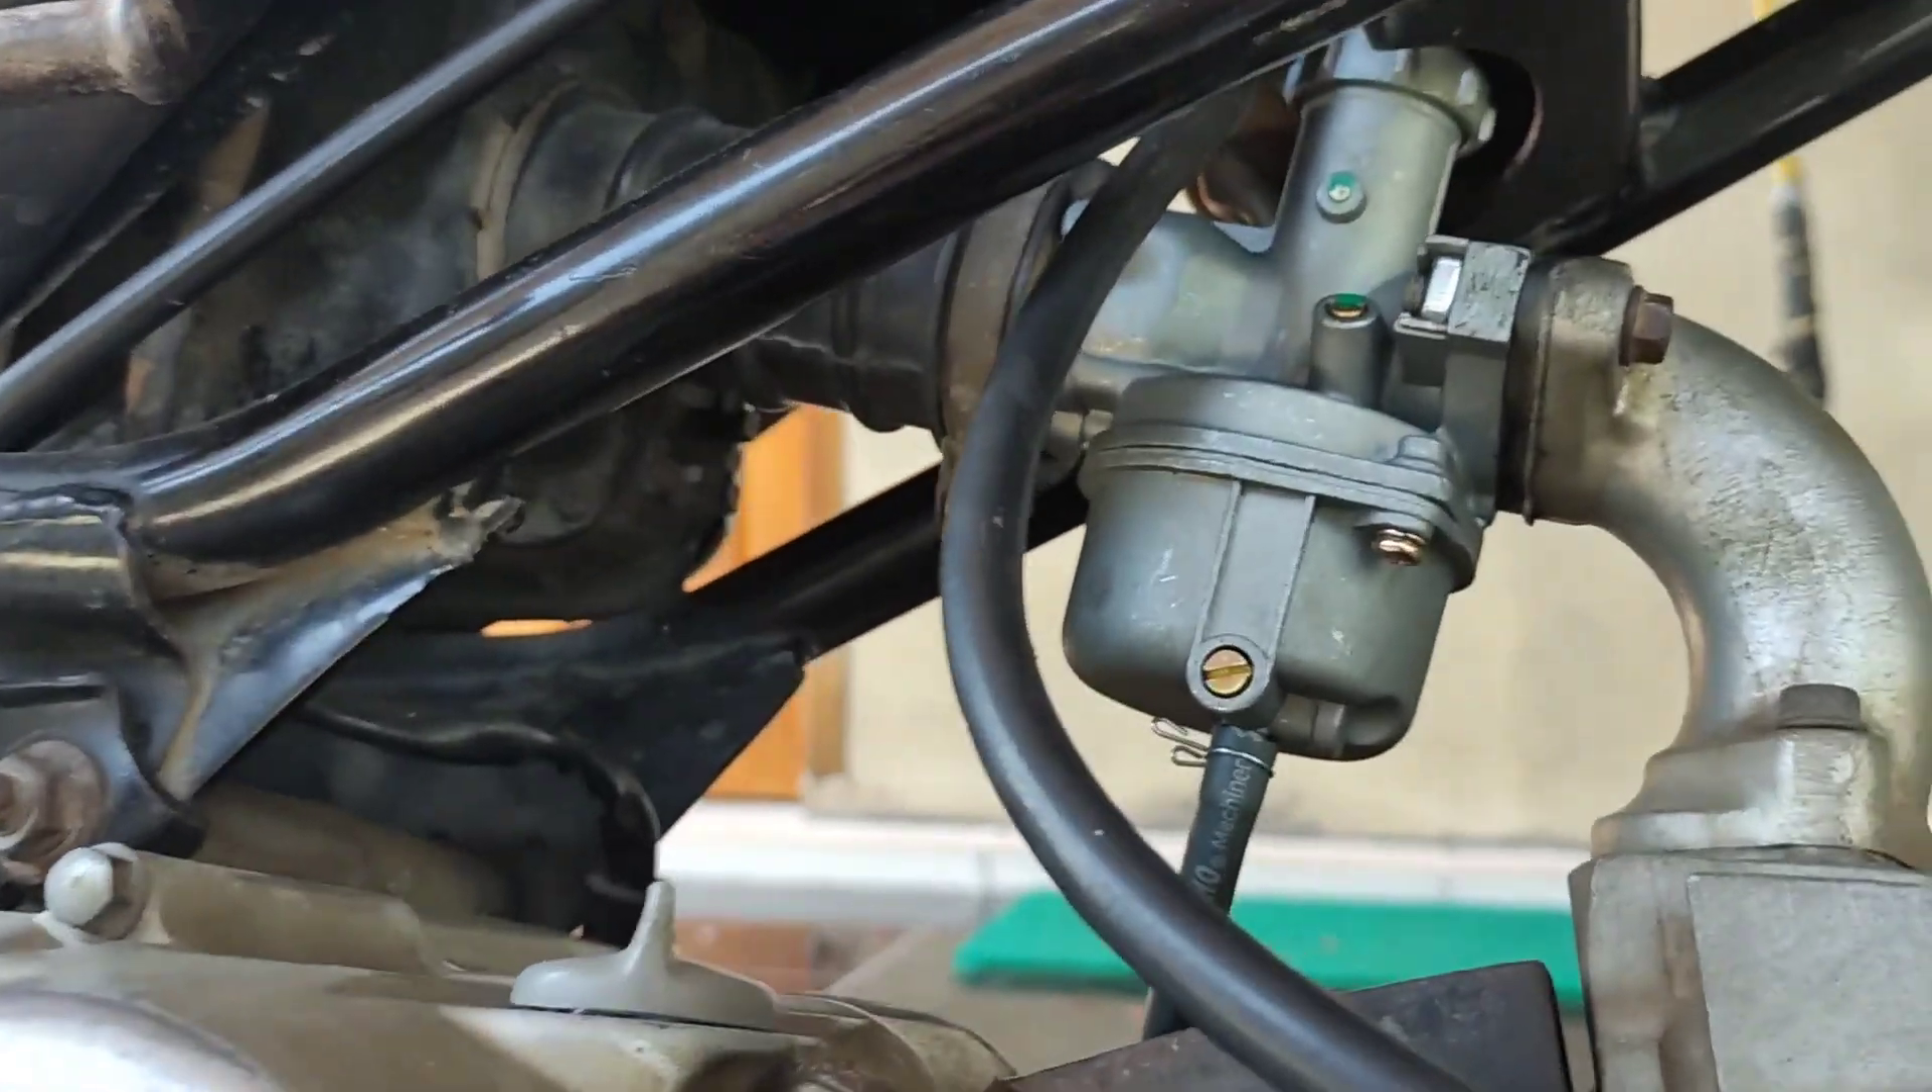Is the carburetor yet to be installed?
No.